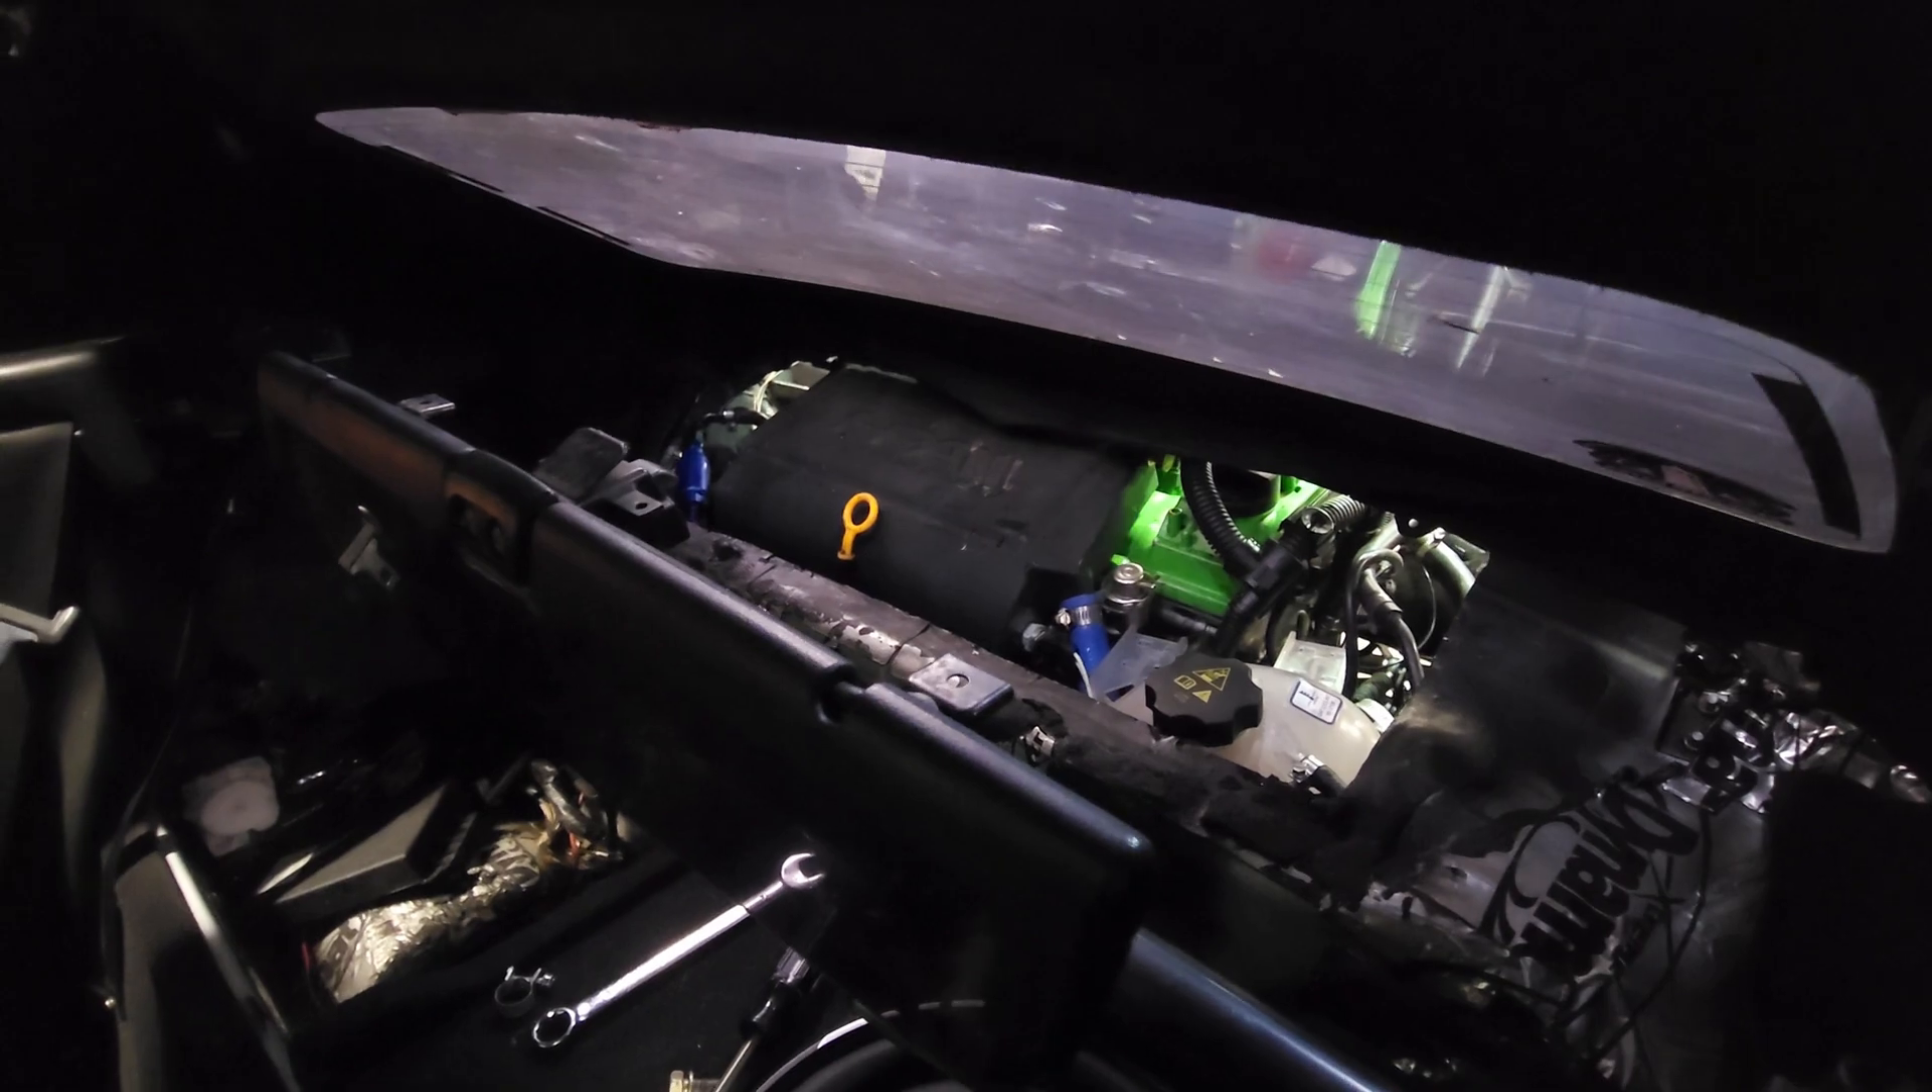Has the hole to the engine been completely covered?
No.